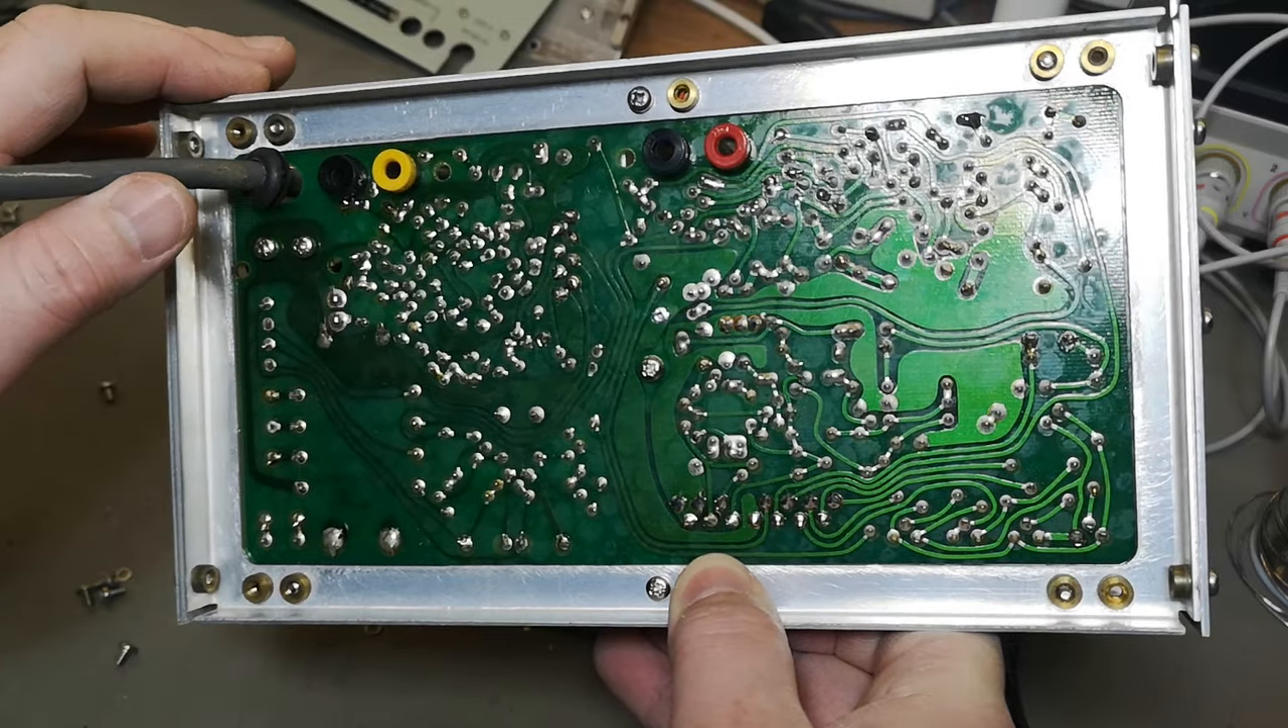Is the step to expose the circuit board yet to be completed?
No.